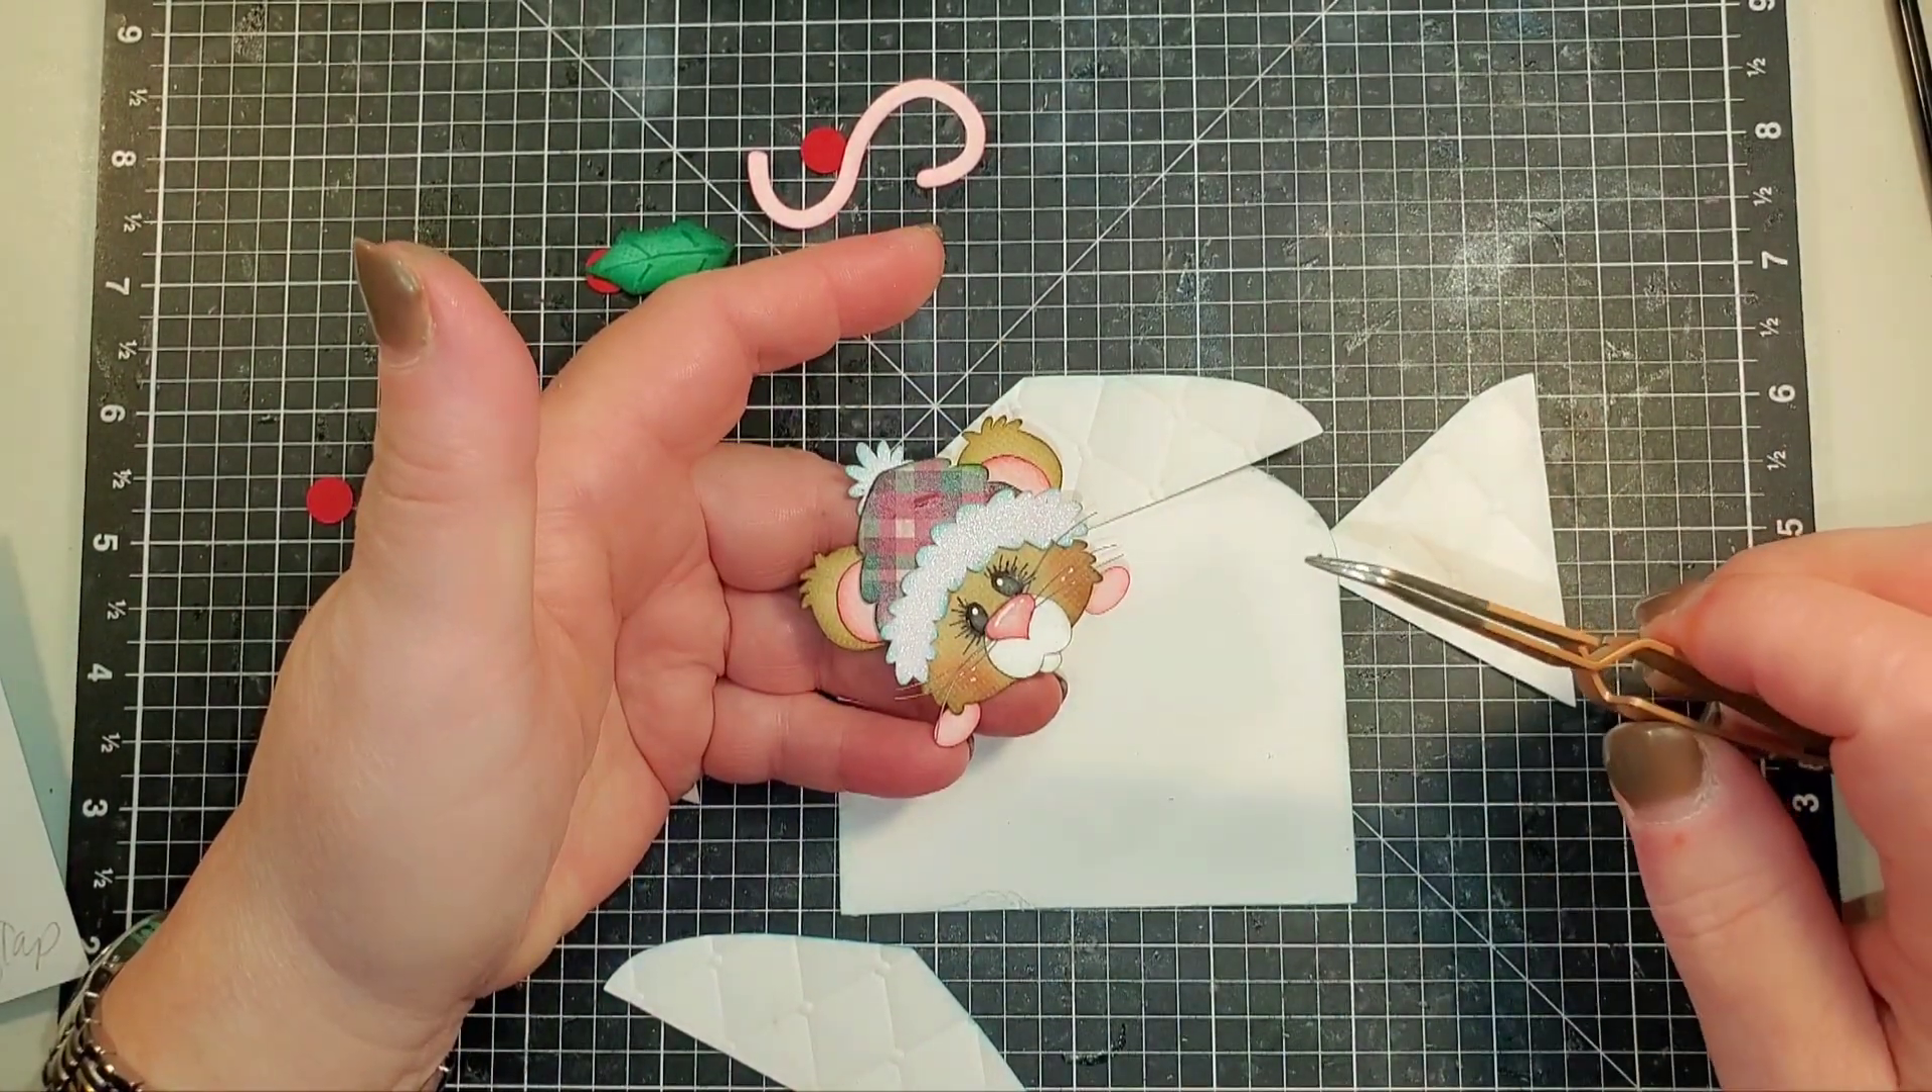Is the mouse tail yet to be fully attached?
Yes.